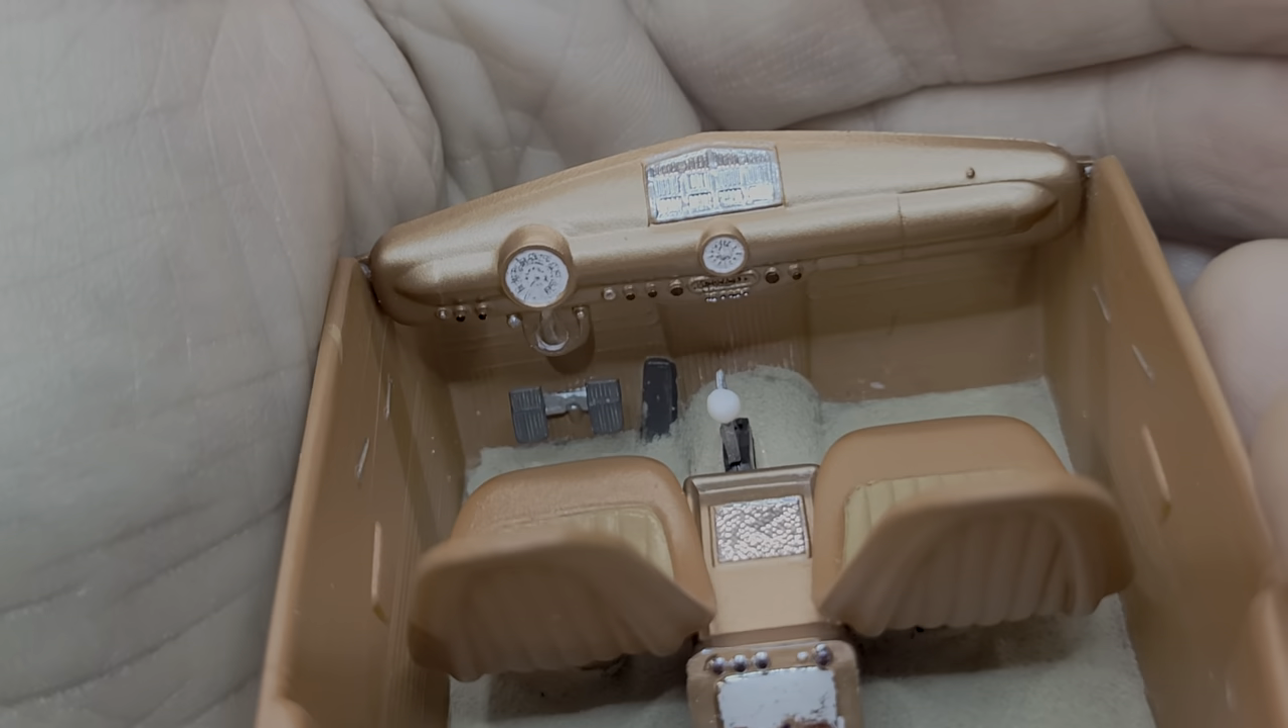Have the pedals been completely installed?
Yes.